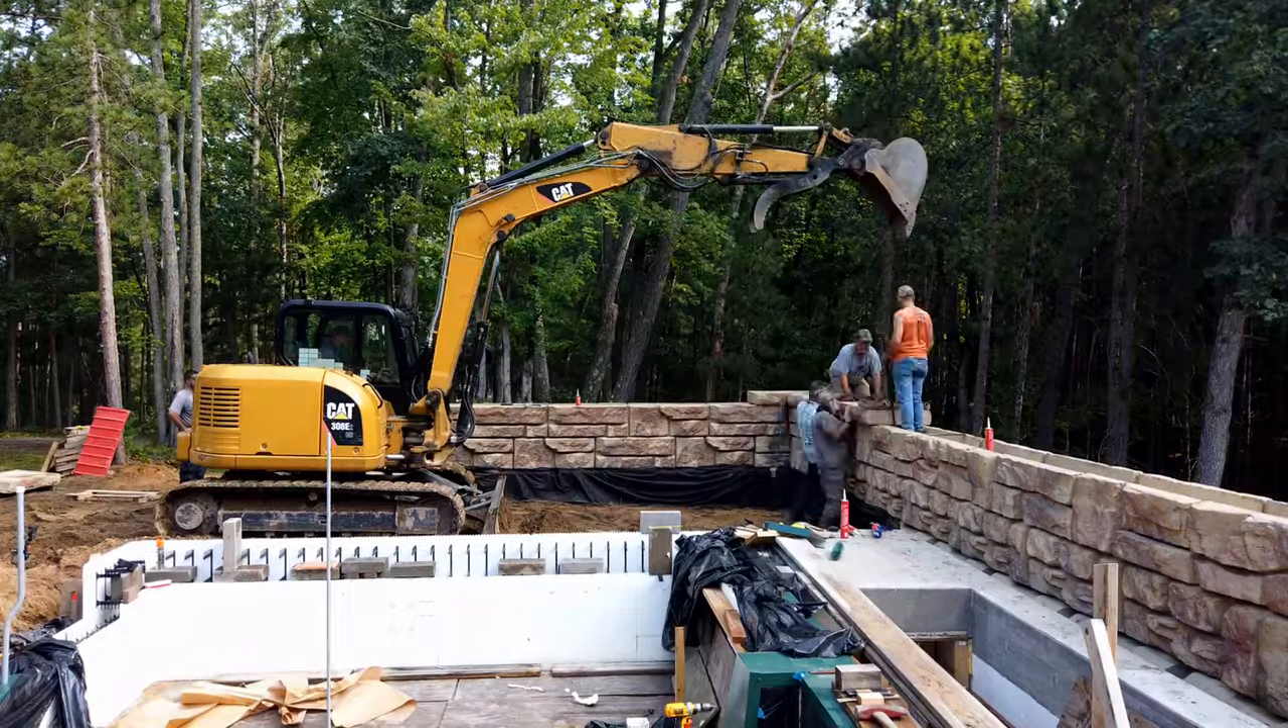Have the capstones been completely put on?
No.